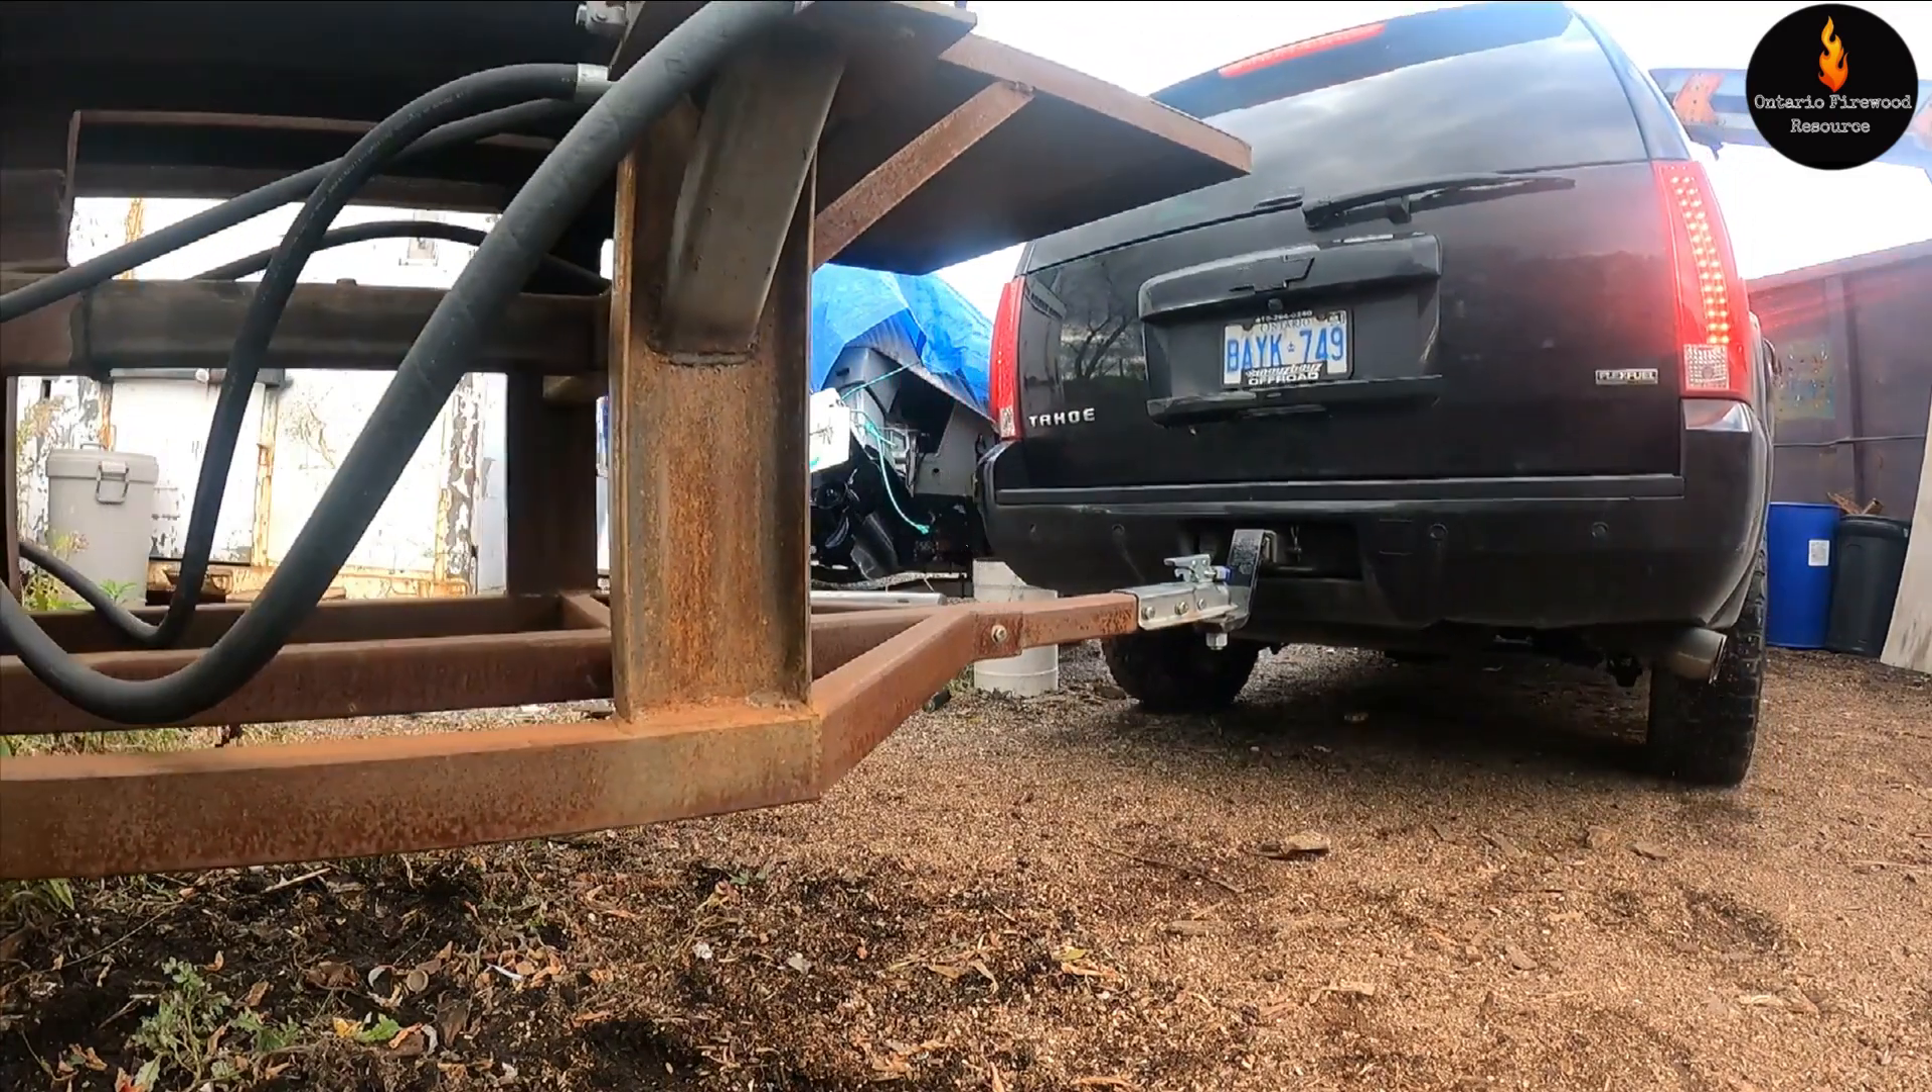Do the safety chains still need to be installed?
Yes.